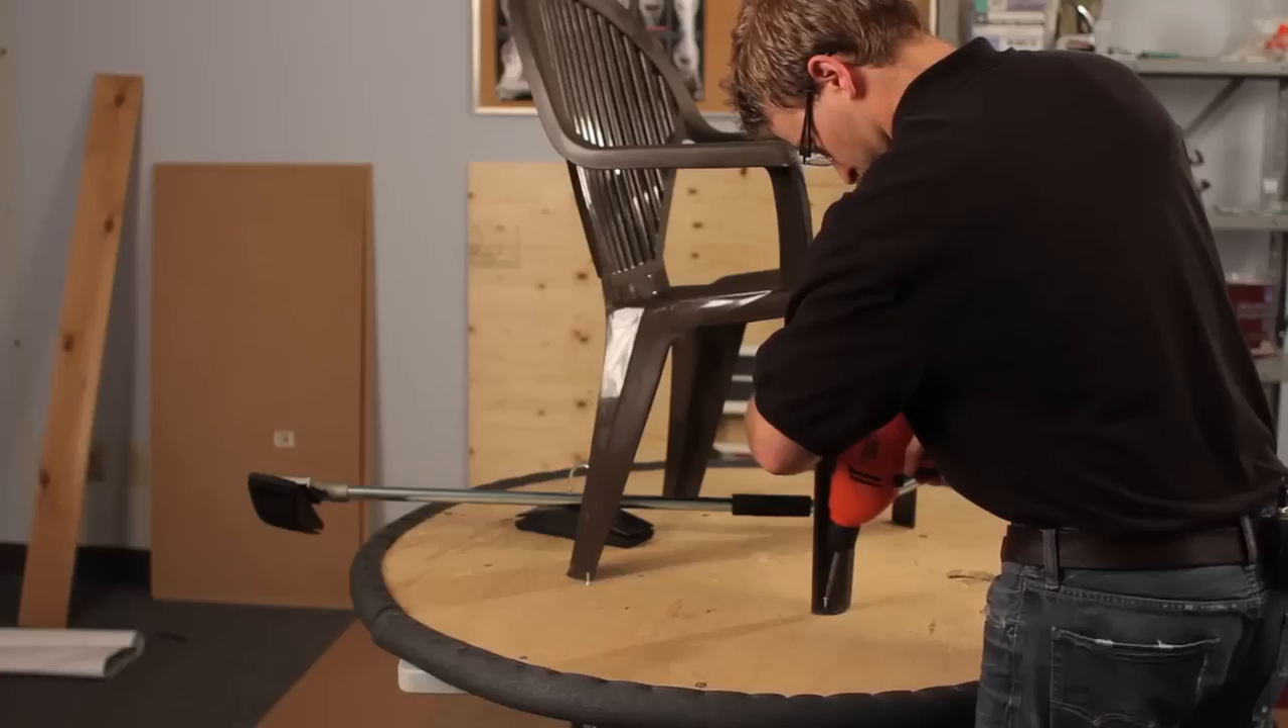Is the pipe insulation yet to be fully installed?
No.